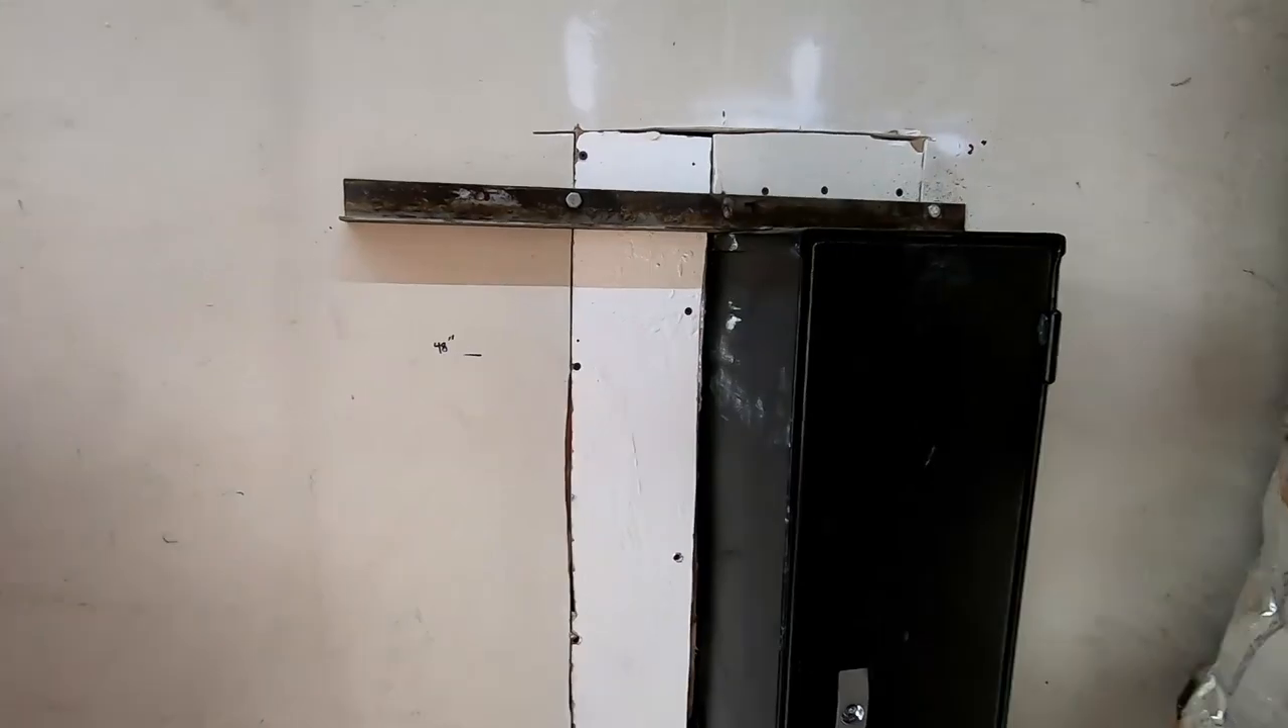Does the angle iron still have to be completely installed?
No.